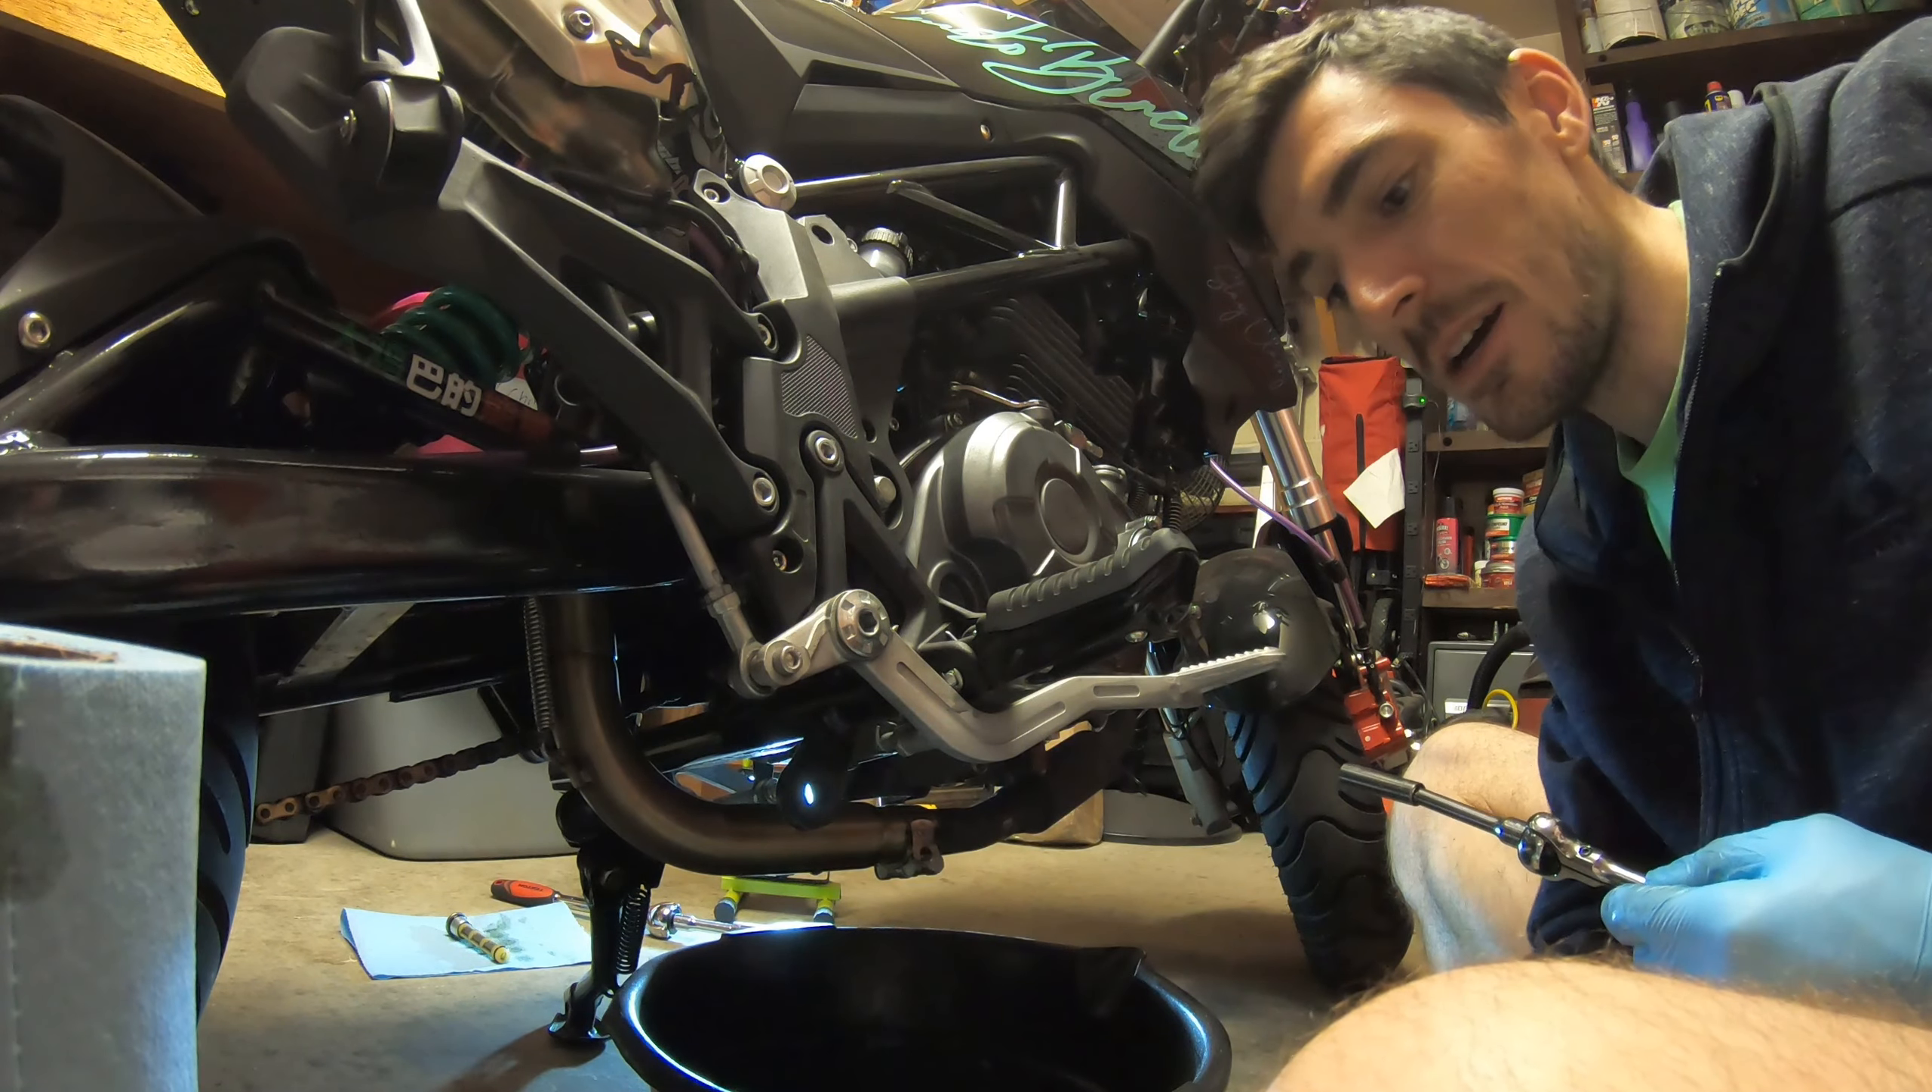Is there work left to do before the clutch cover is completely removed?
Yes.